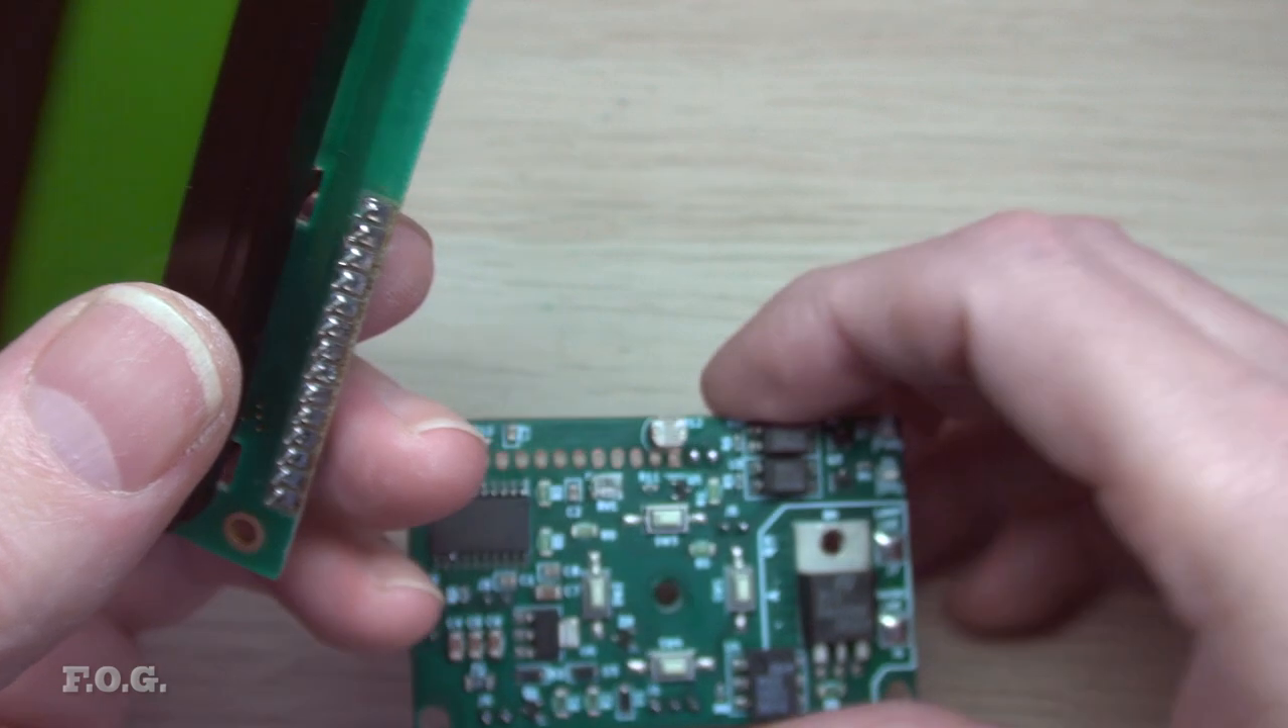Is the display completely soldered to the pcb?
No.